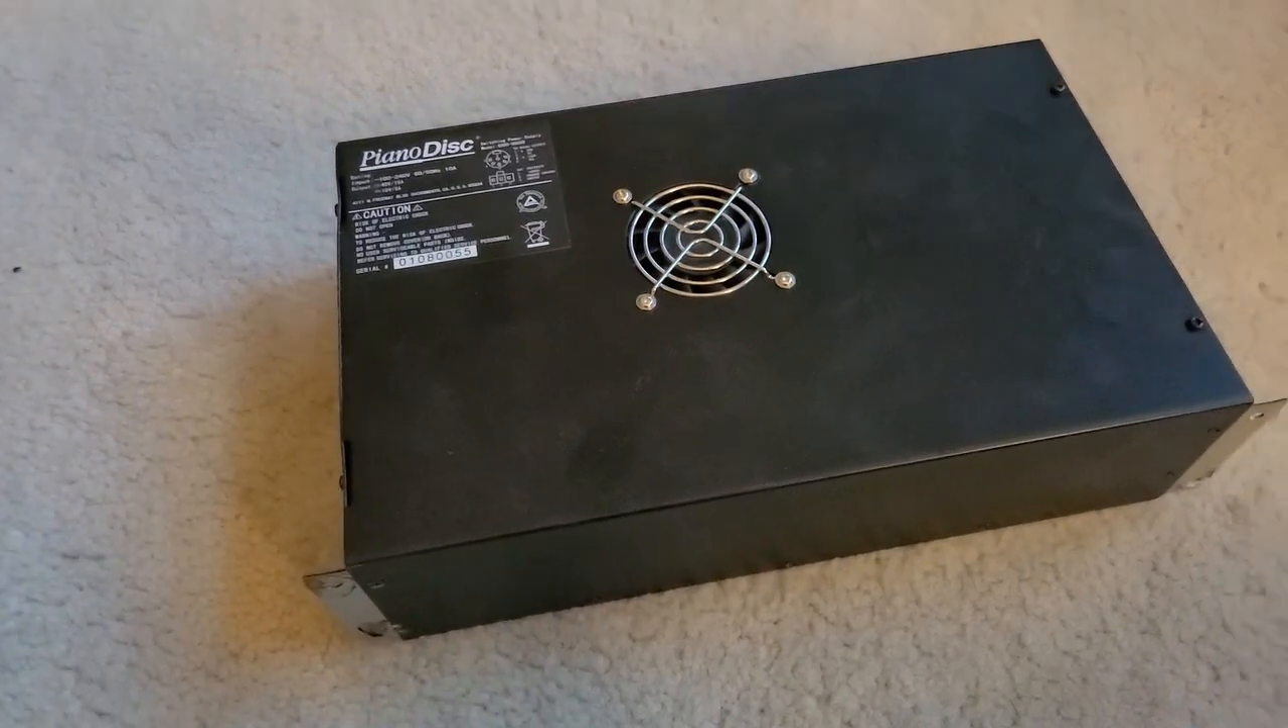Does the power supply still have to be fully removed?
No.